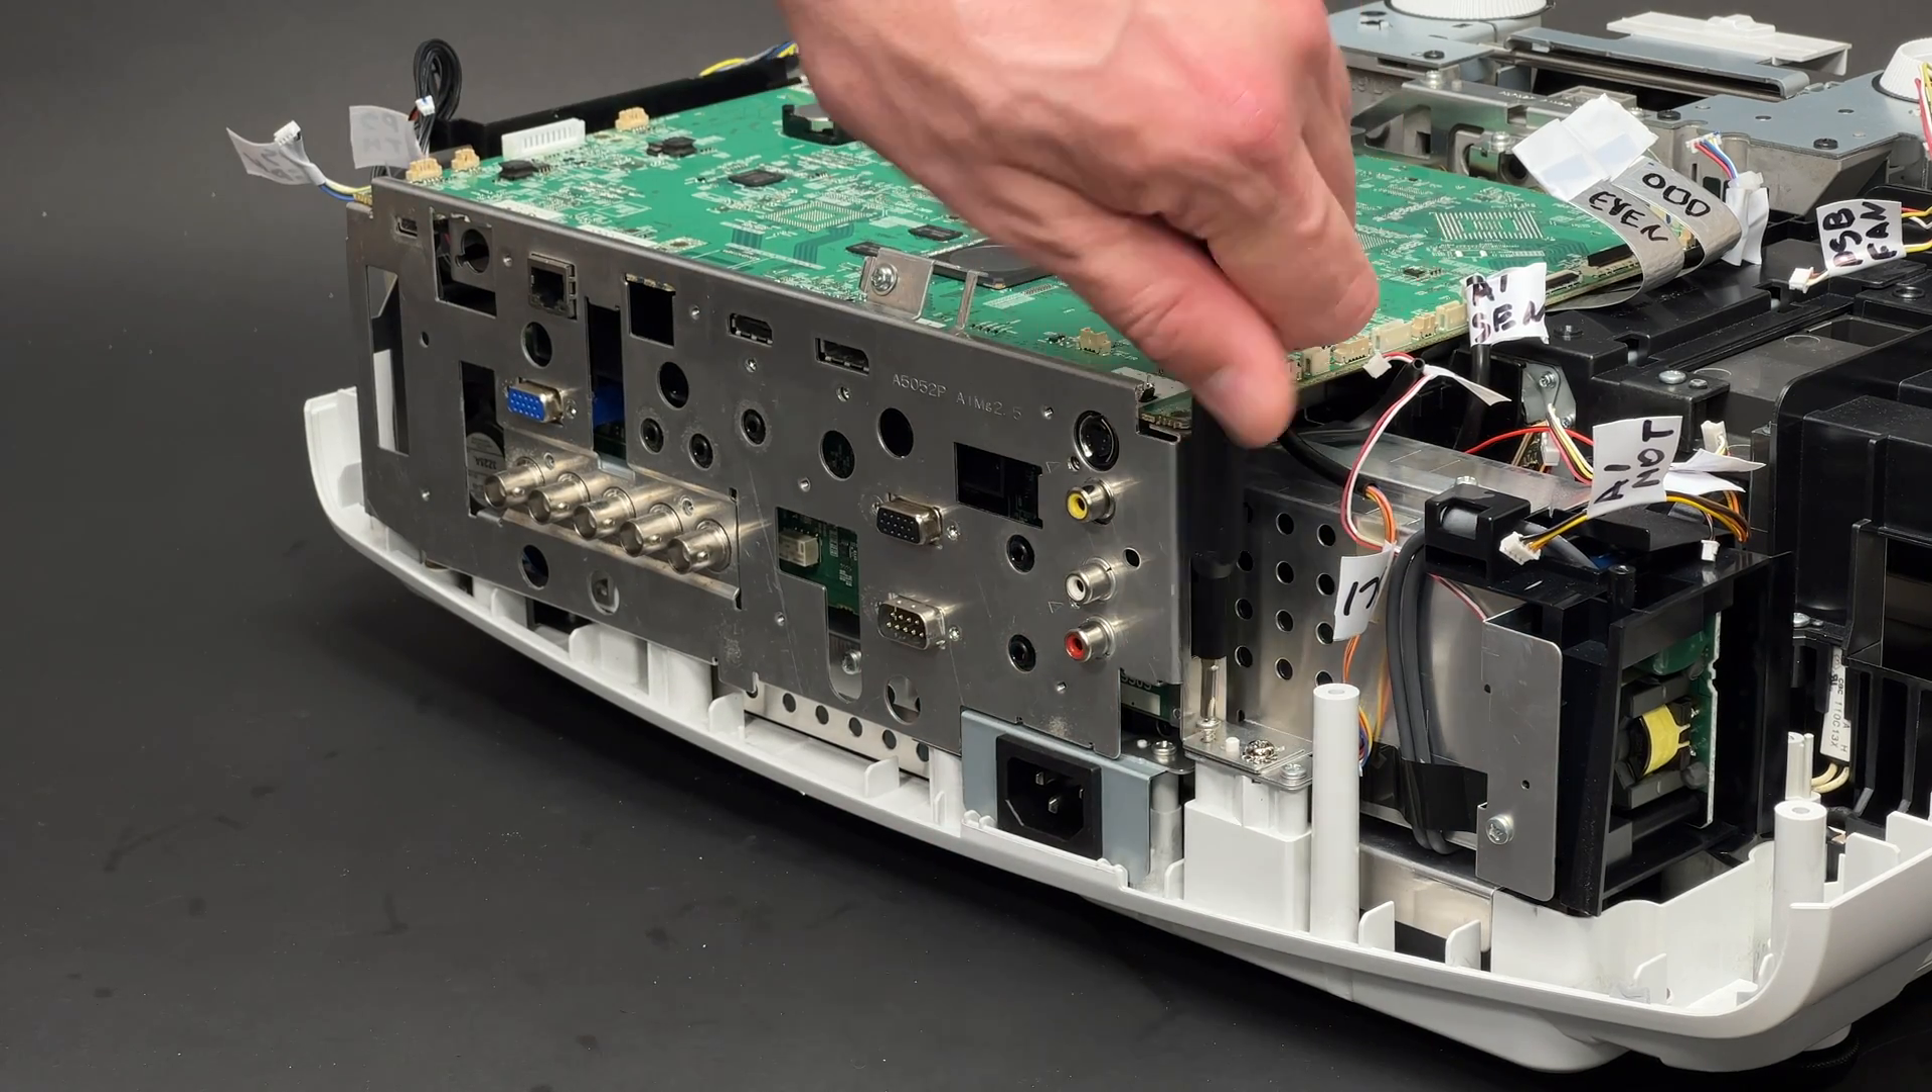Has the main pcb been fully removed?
No.